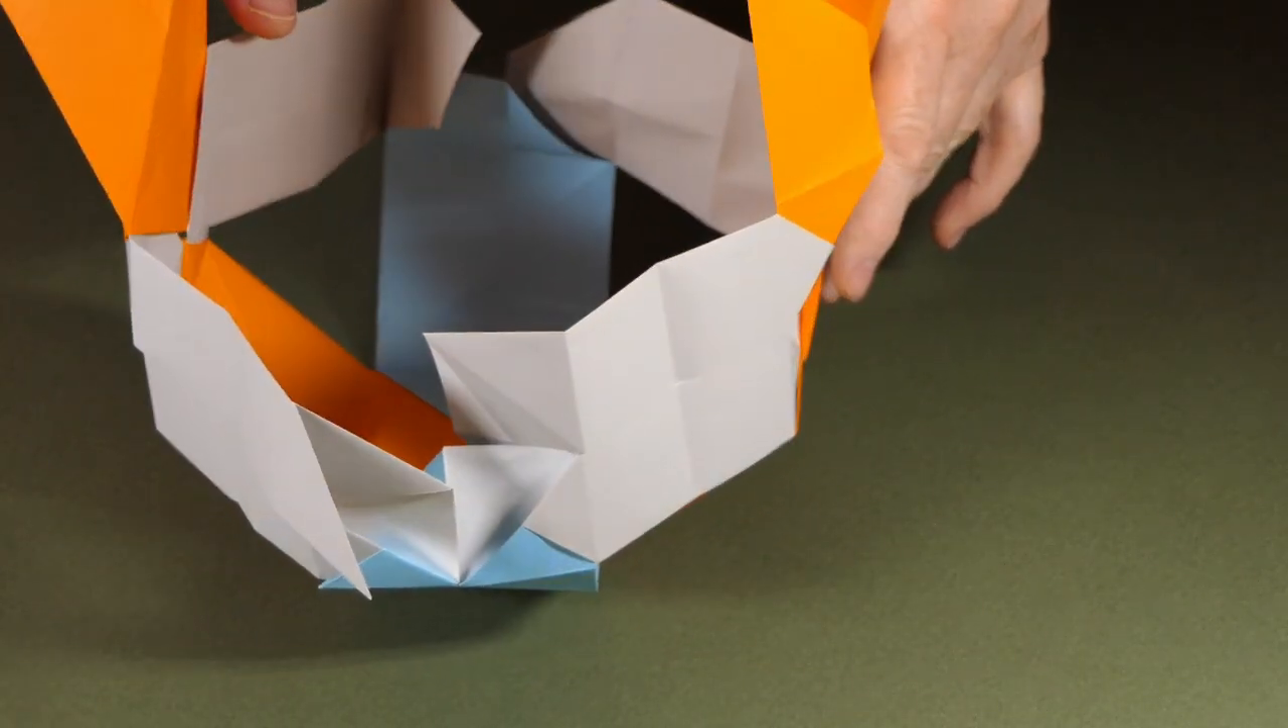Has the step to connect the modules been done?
No.